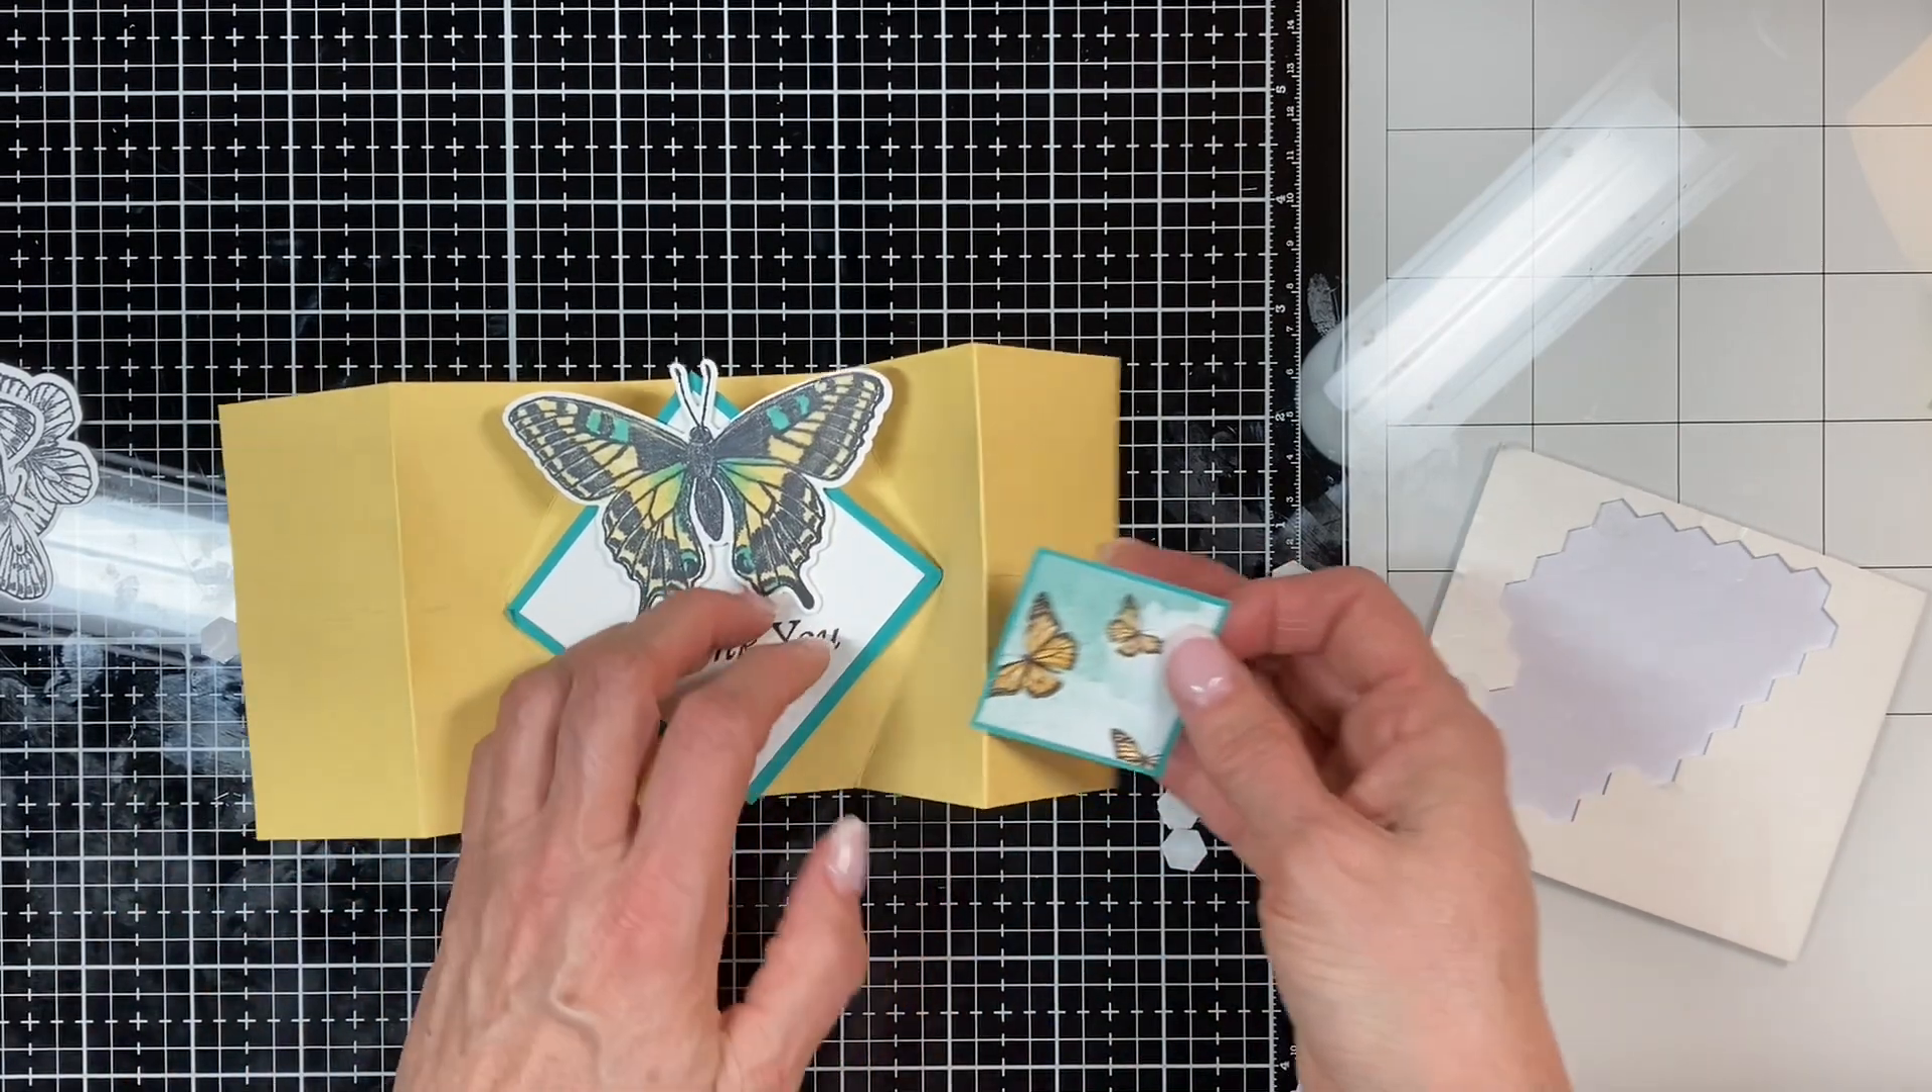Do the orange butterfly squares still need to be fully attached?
Yes.